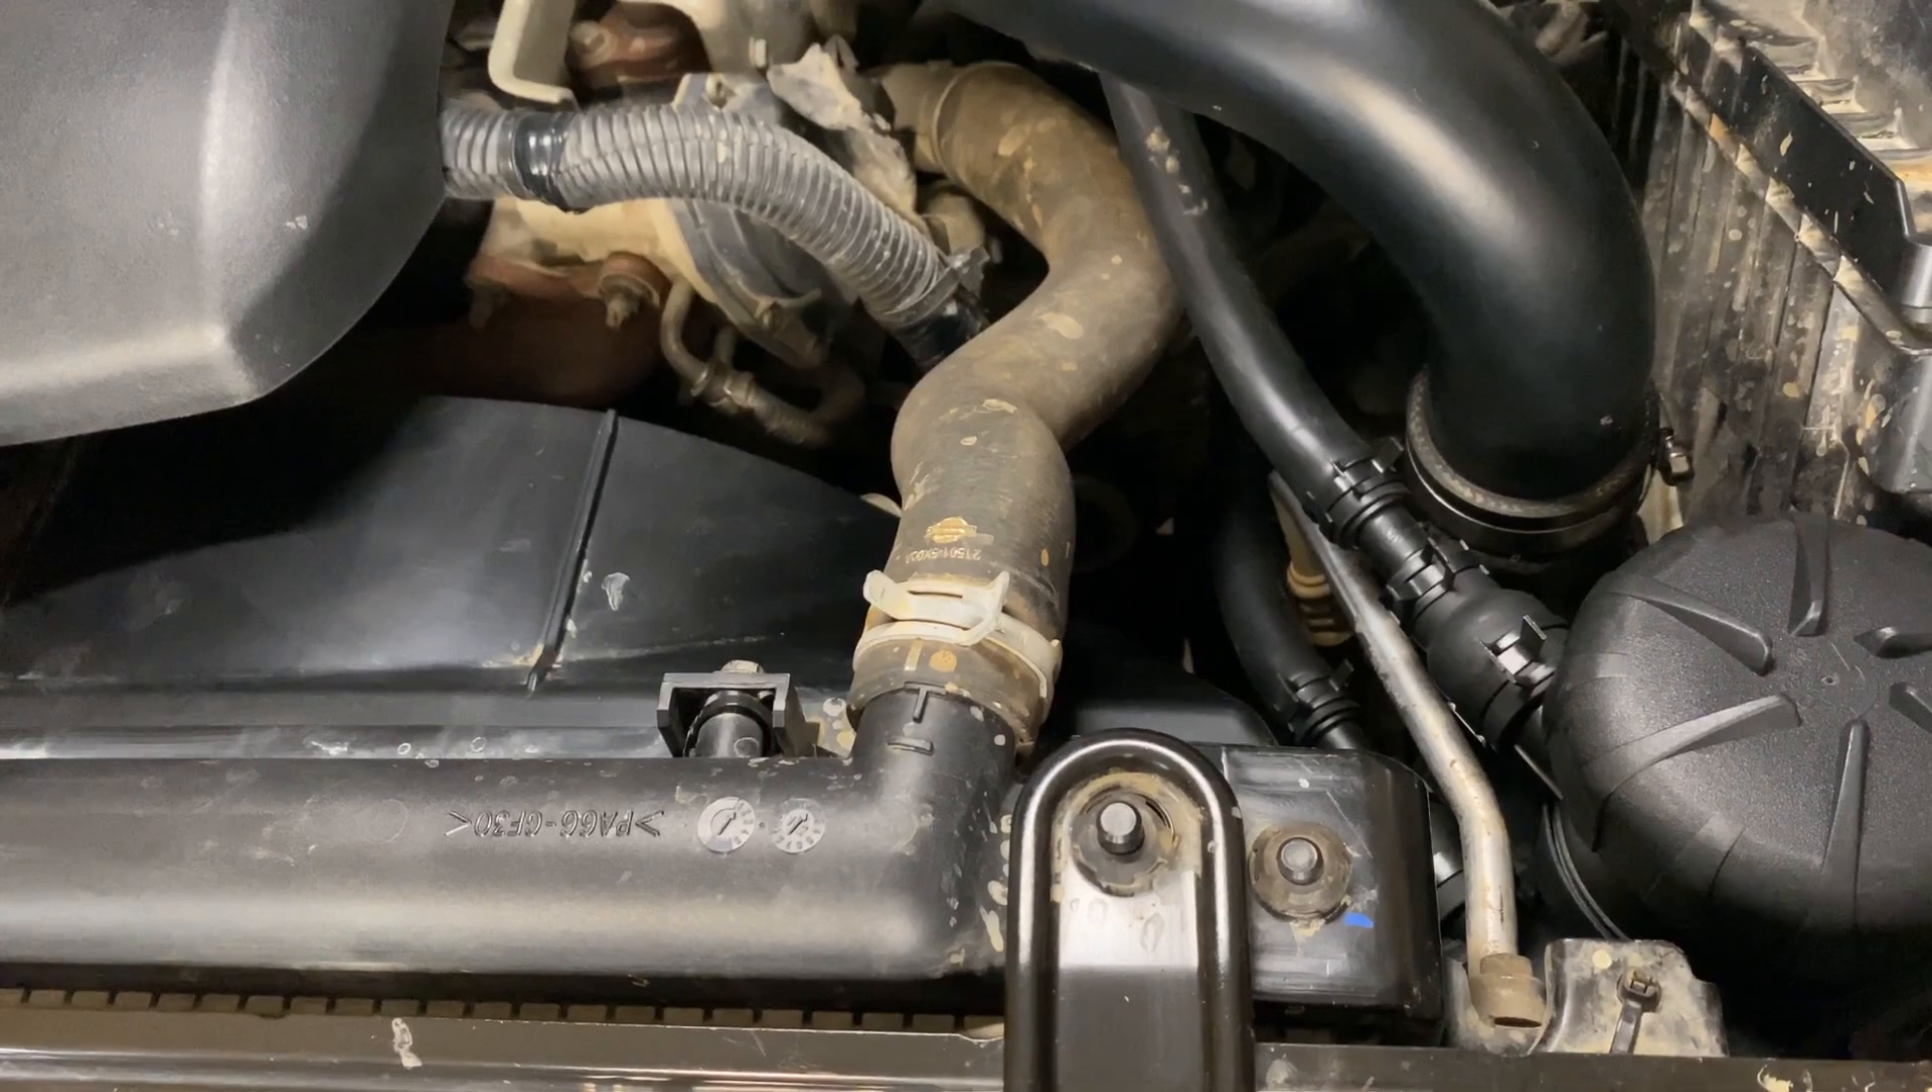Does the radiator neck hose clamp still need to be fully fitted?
No.